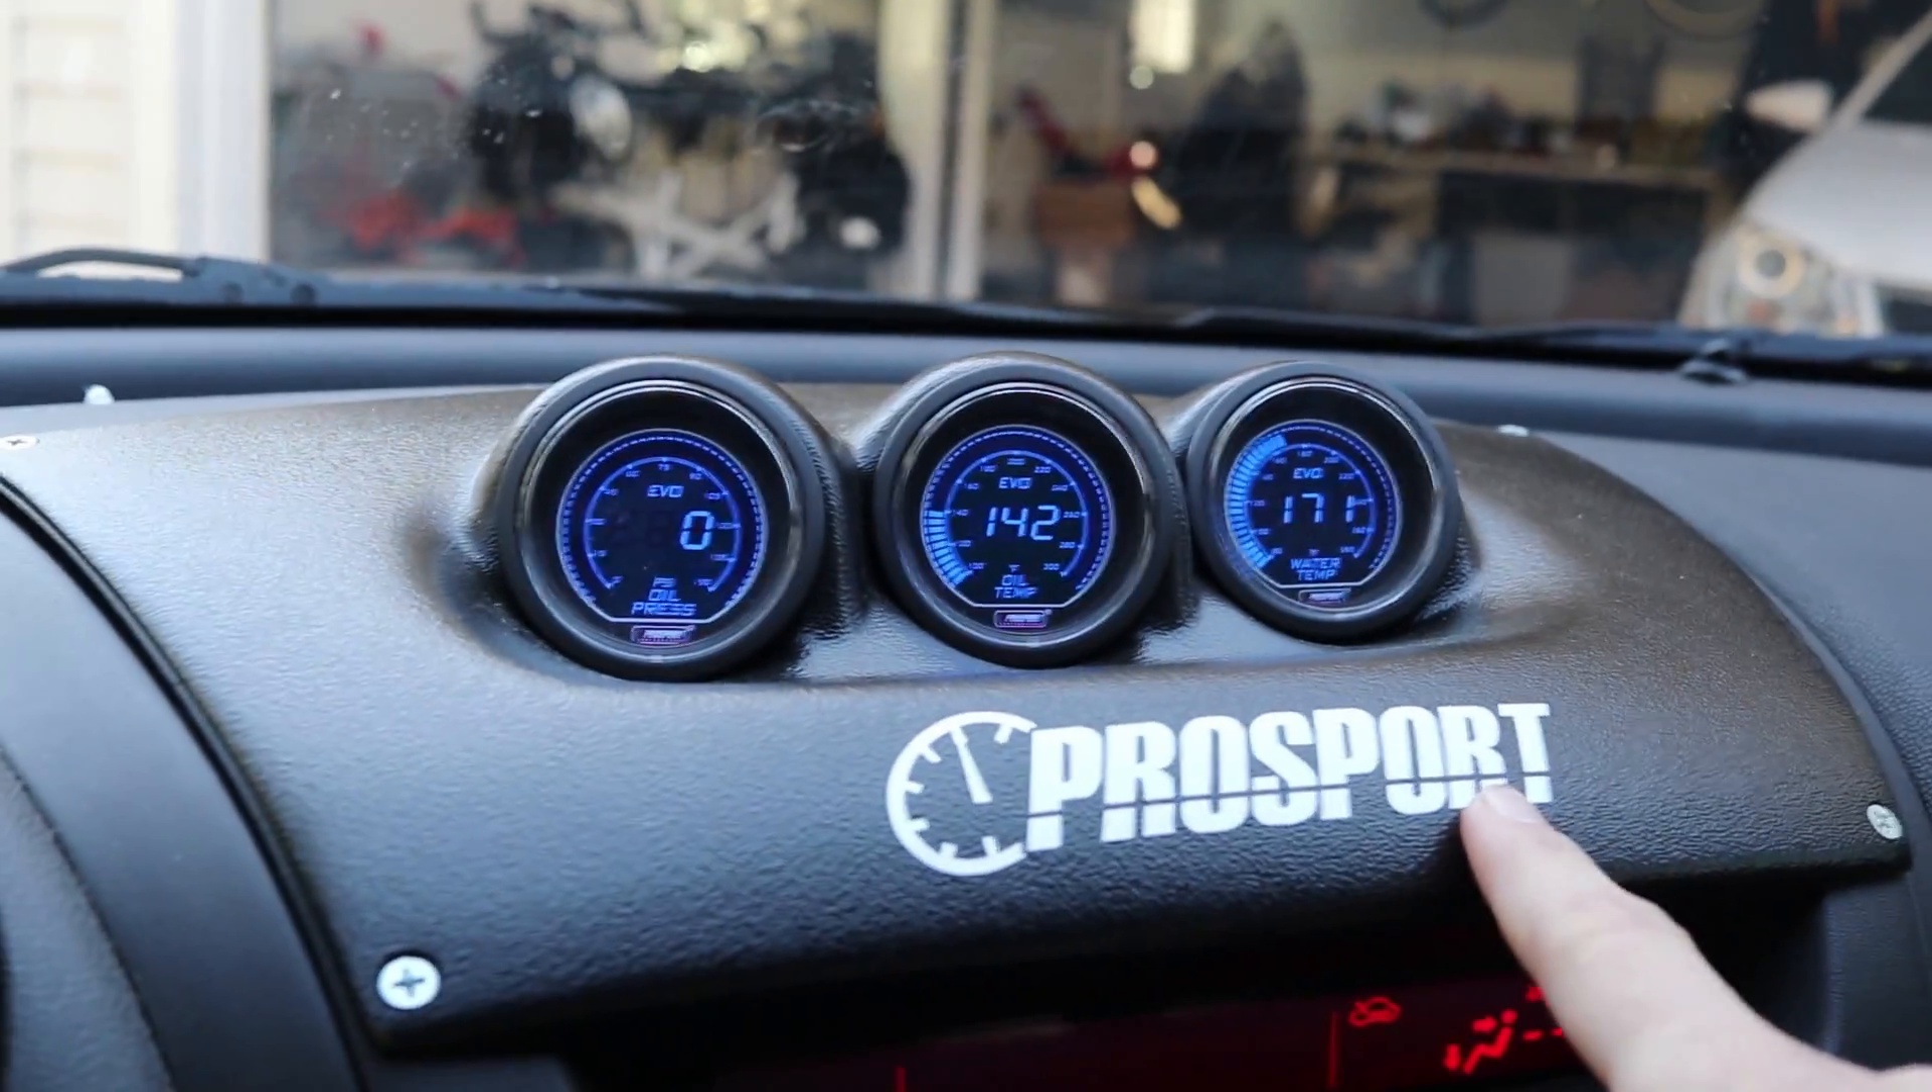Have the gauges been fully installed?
Yes.